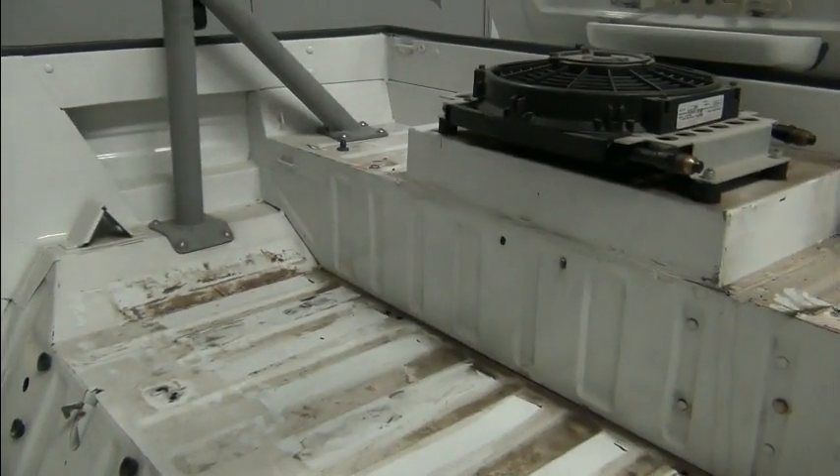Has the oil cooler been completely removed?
No.